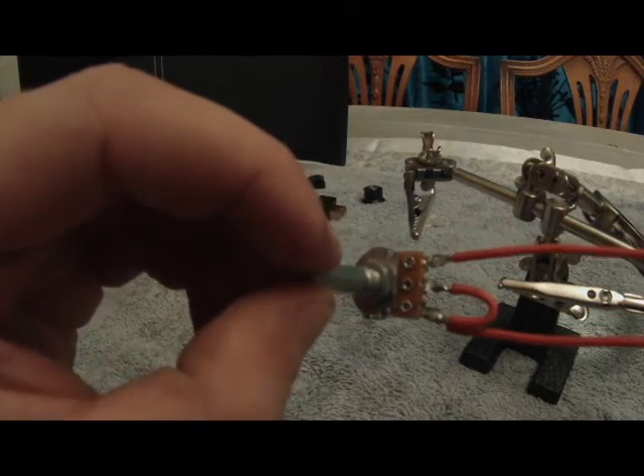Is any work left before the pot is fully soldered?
No.